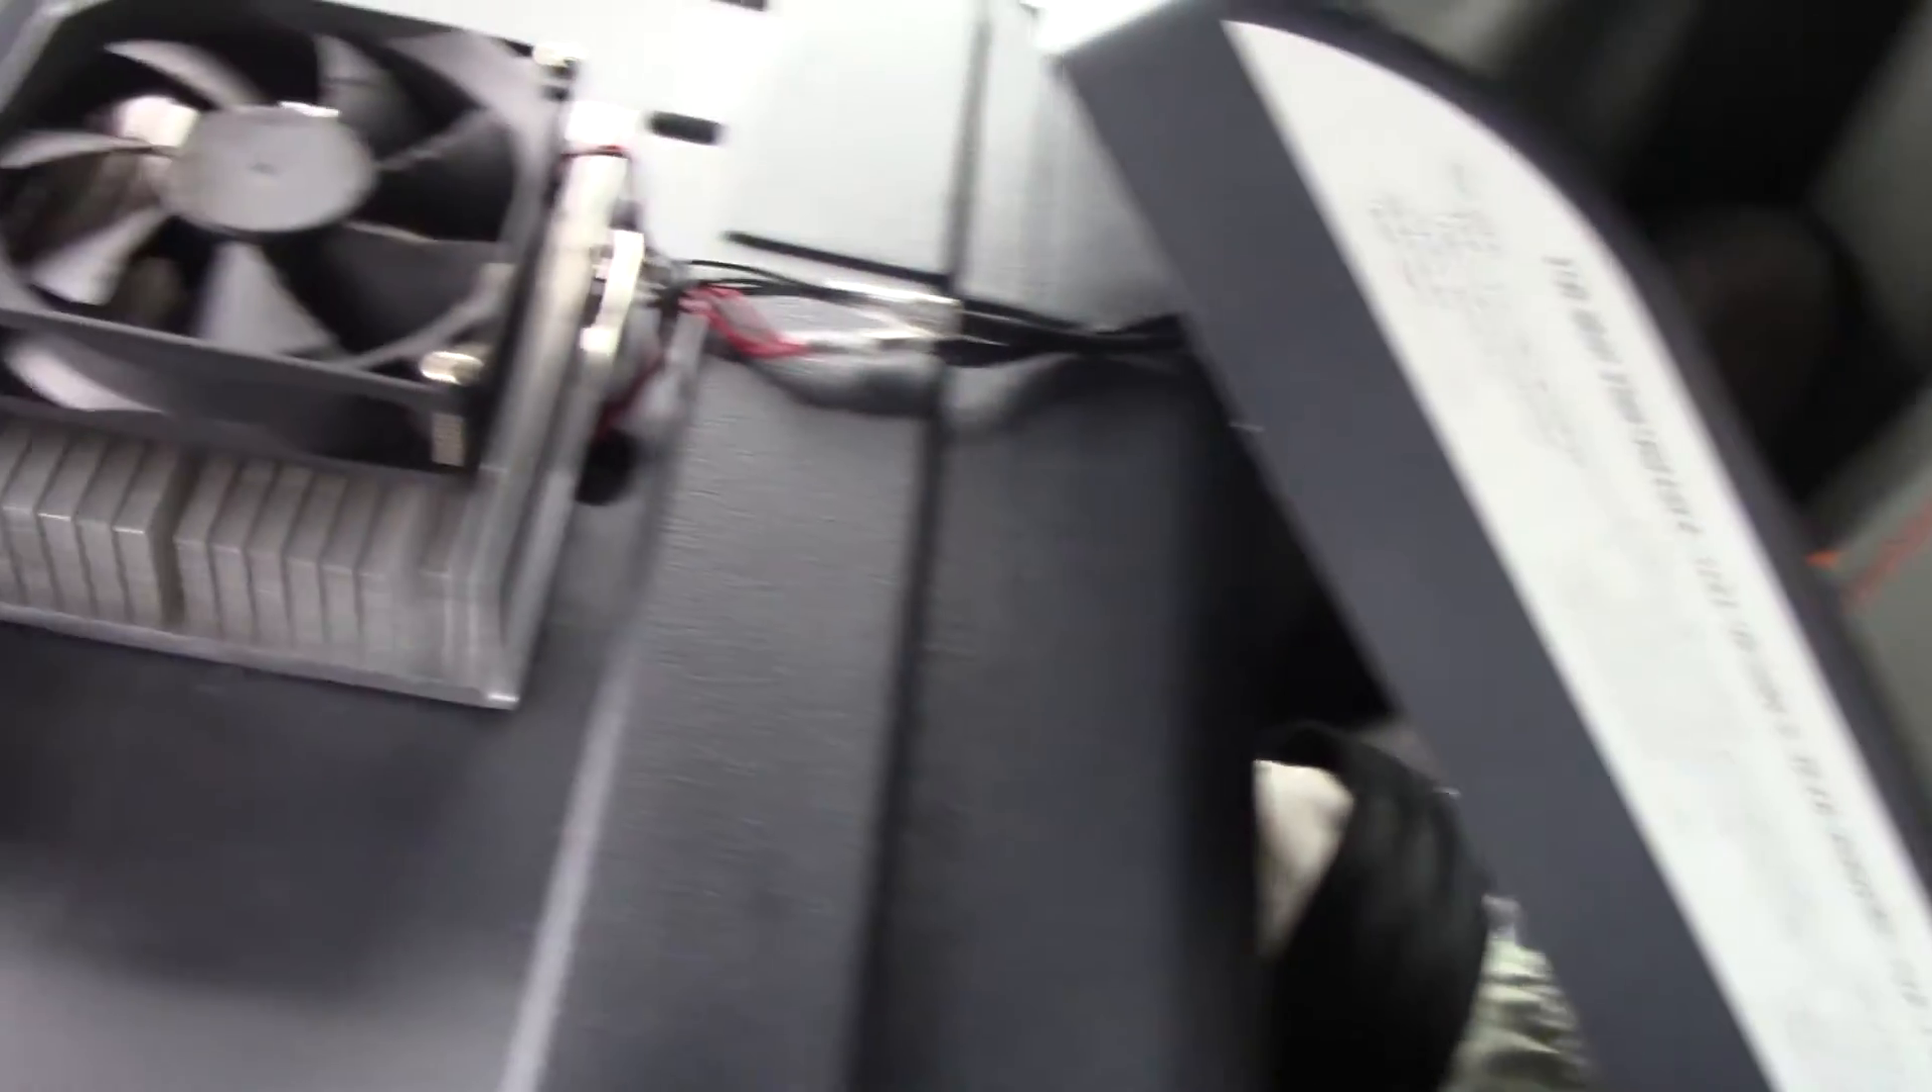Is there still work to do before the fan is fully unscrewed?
Yes.